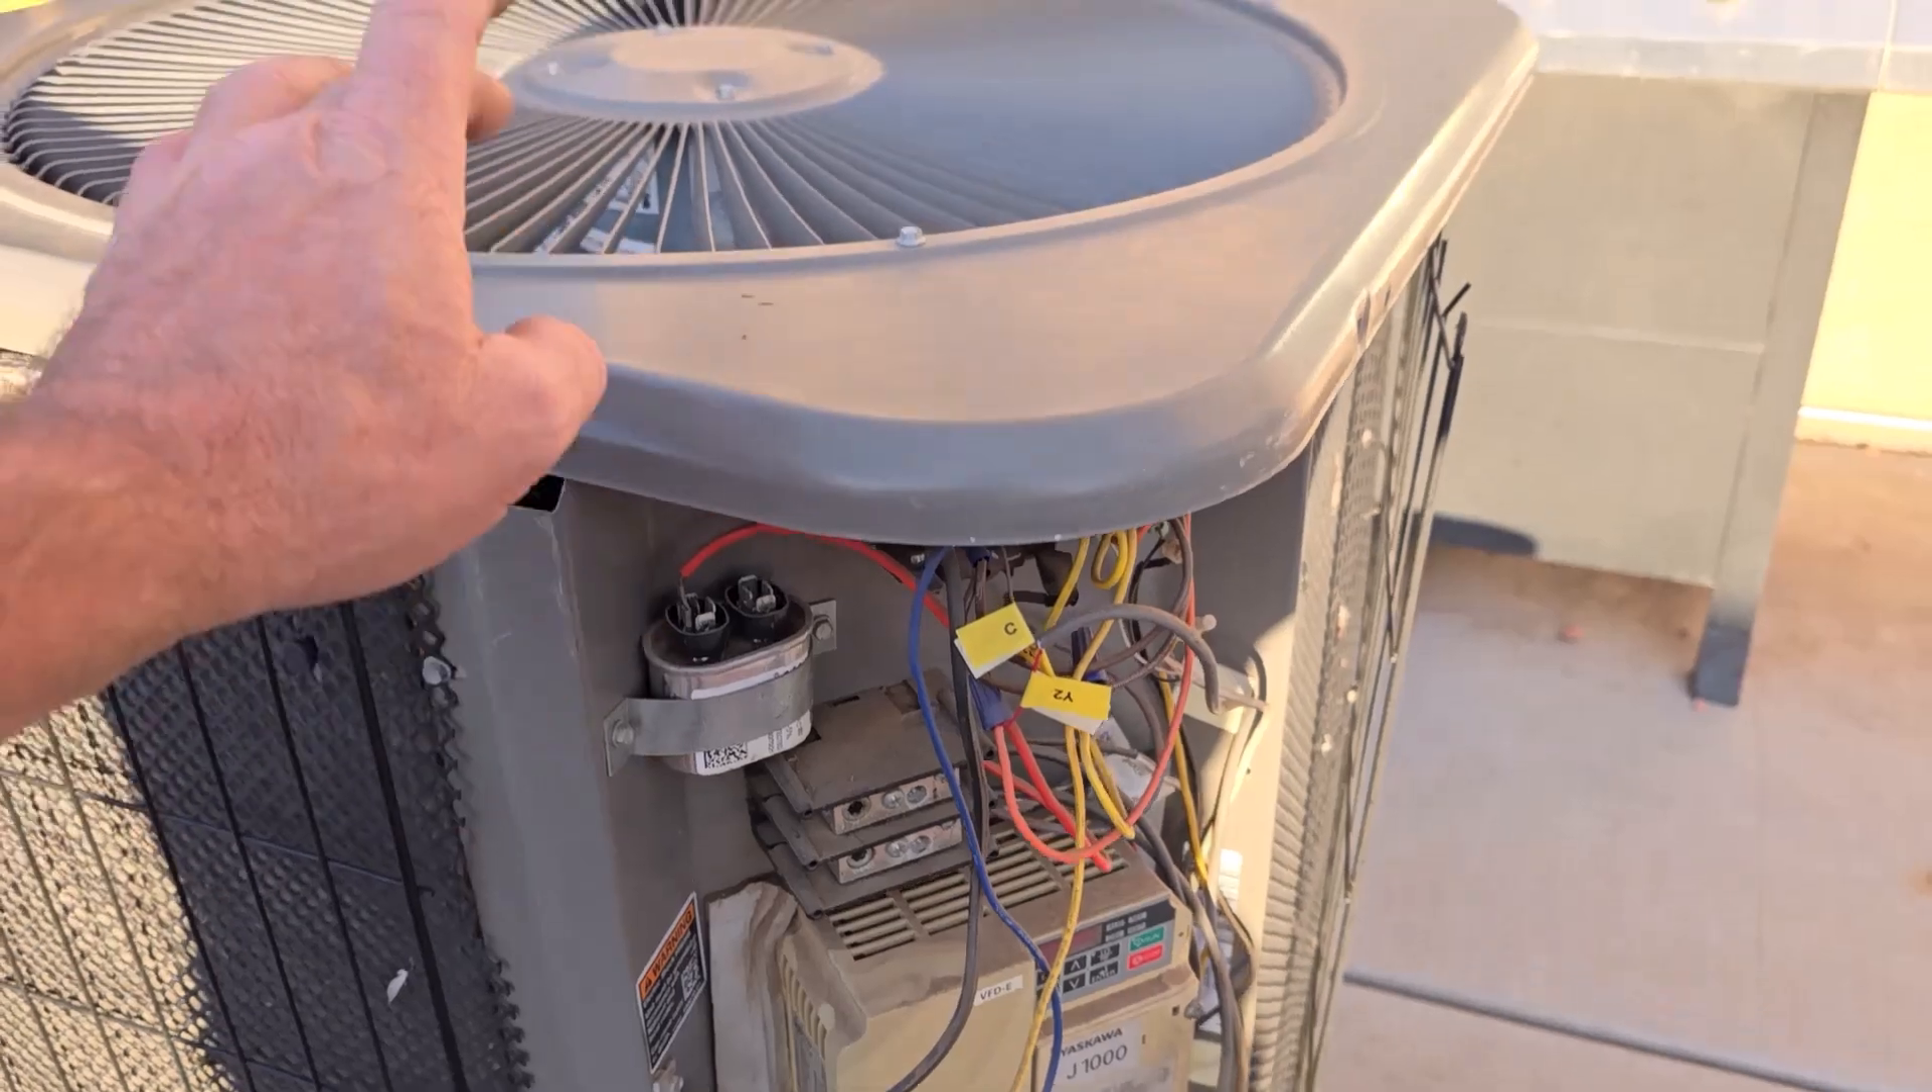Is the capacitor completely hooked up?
No.